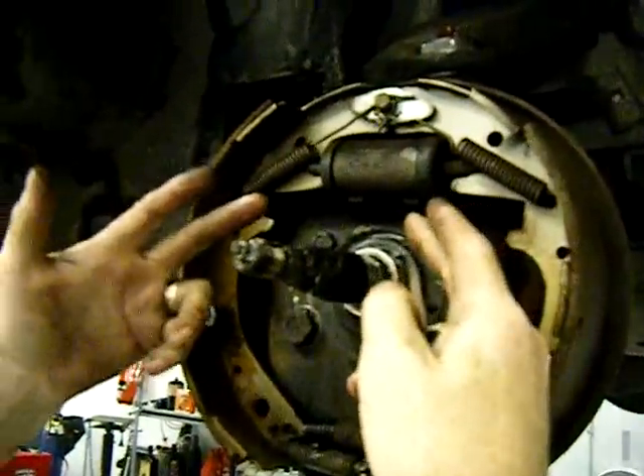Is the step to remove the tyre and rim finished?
Yes.